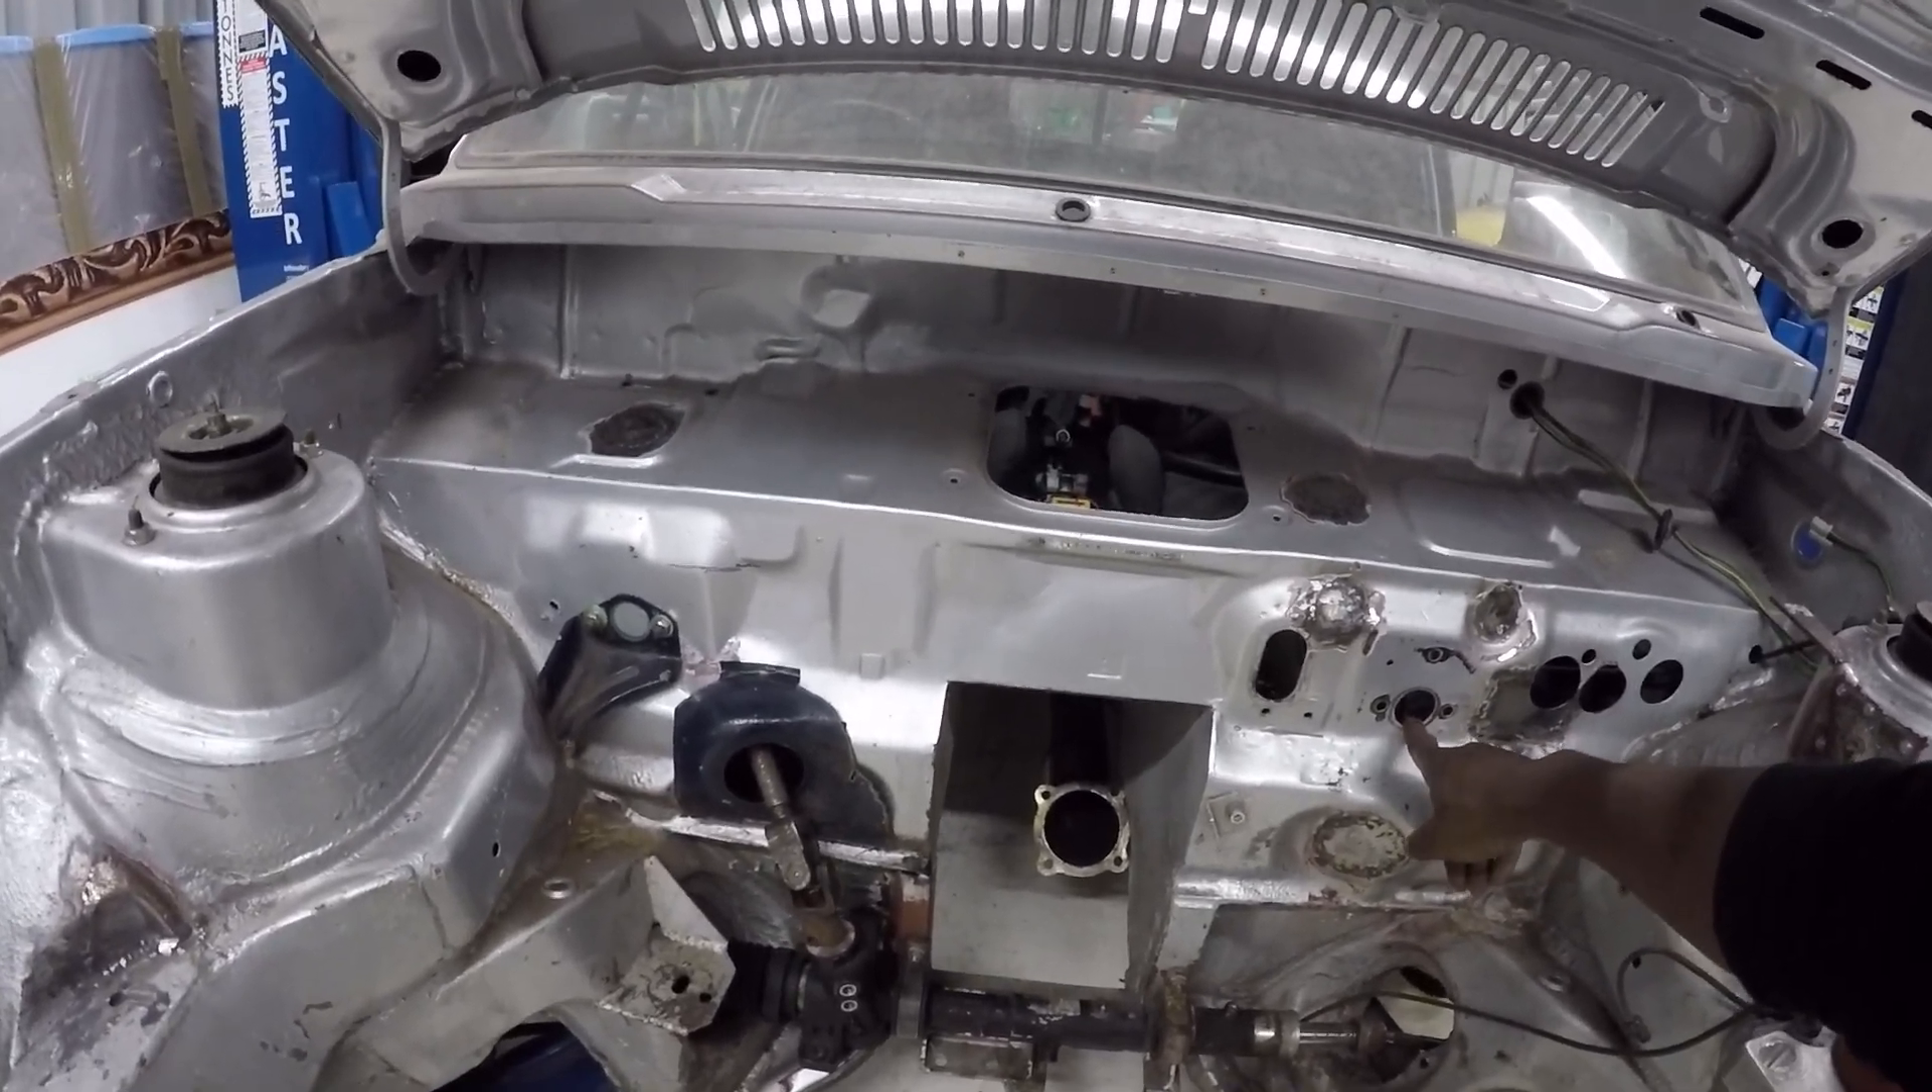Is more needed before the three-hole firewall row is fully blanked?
Yes.